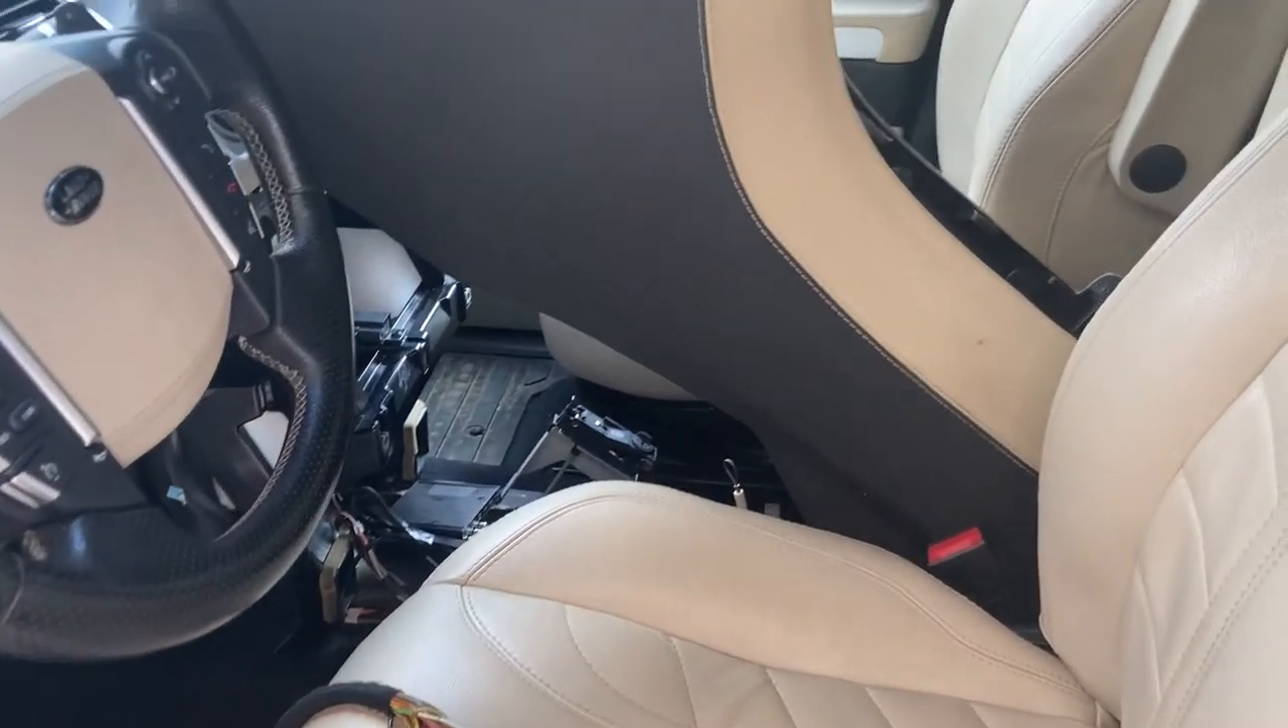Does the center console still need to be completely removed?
Yes.